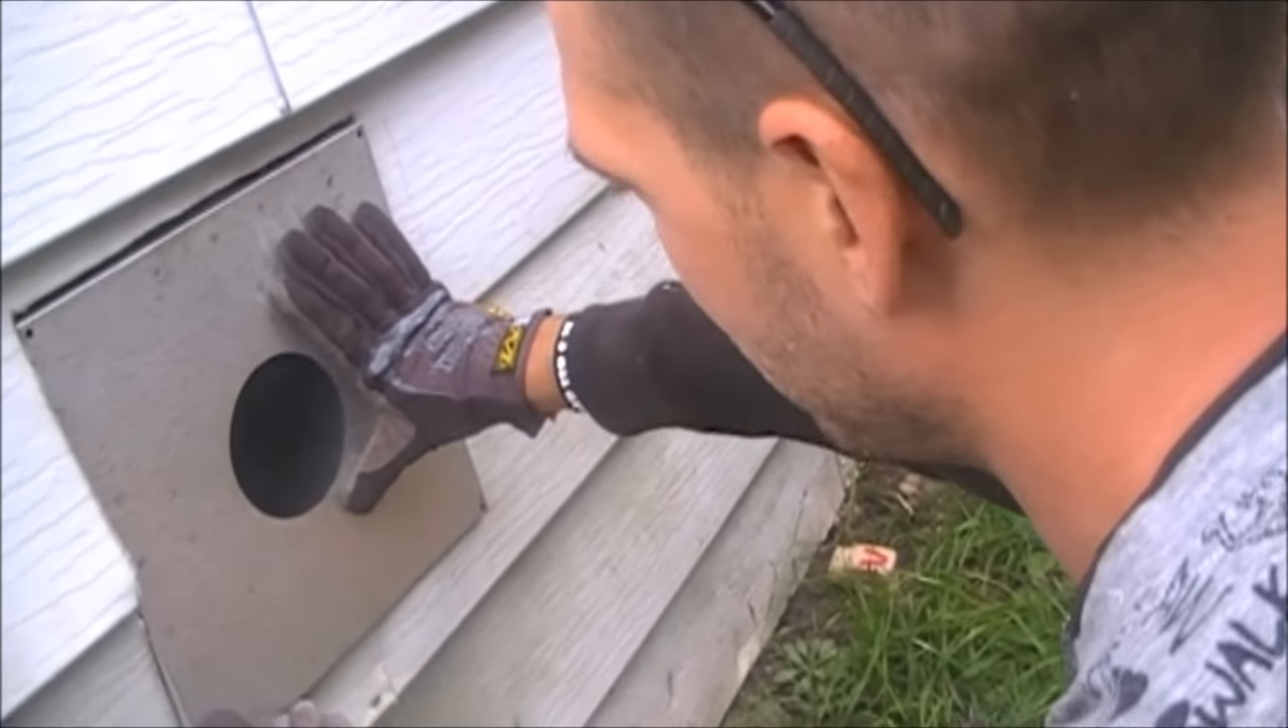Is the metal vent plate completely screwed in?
No.